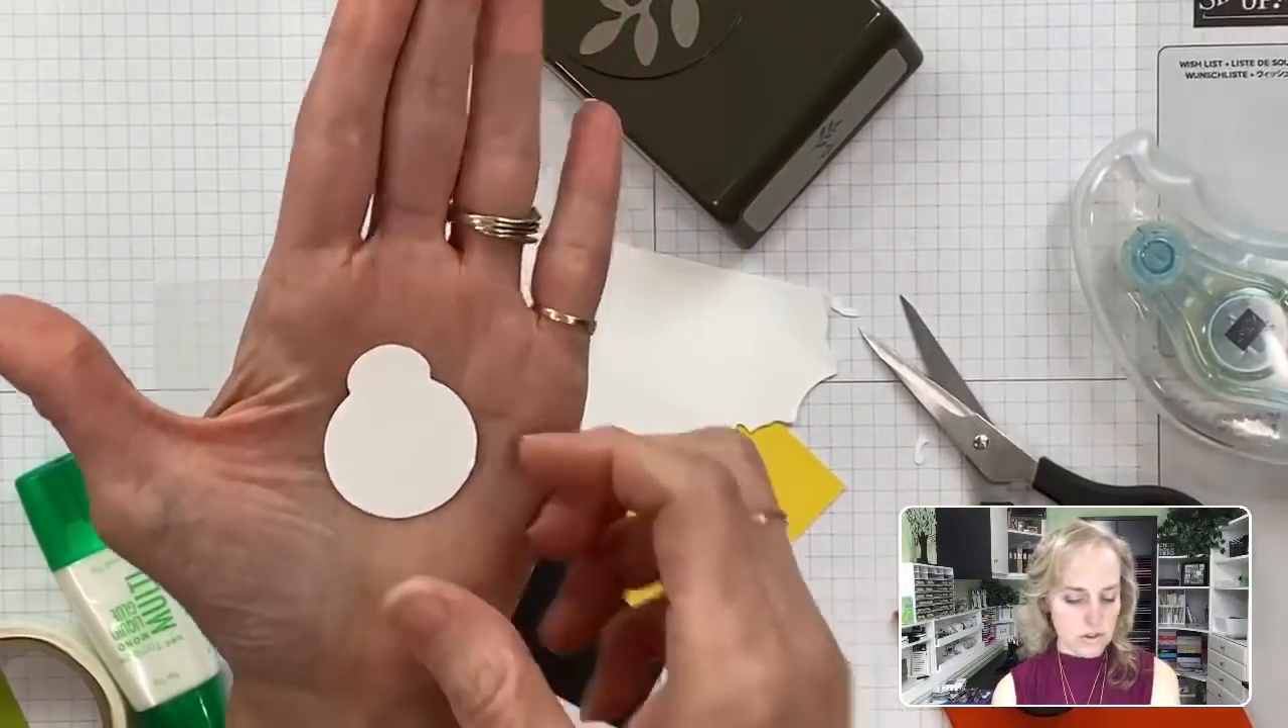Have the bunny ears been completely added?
No.